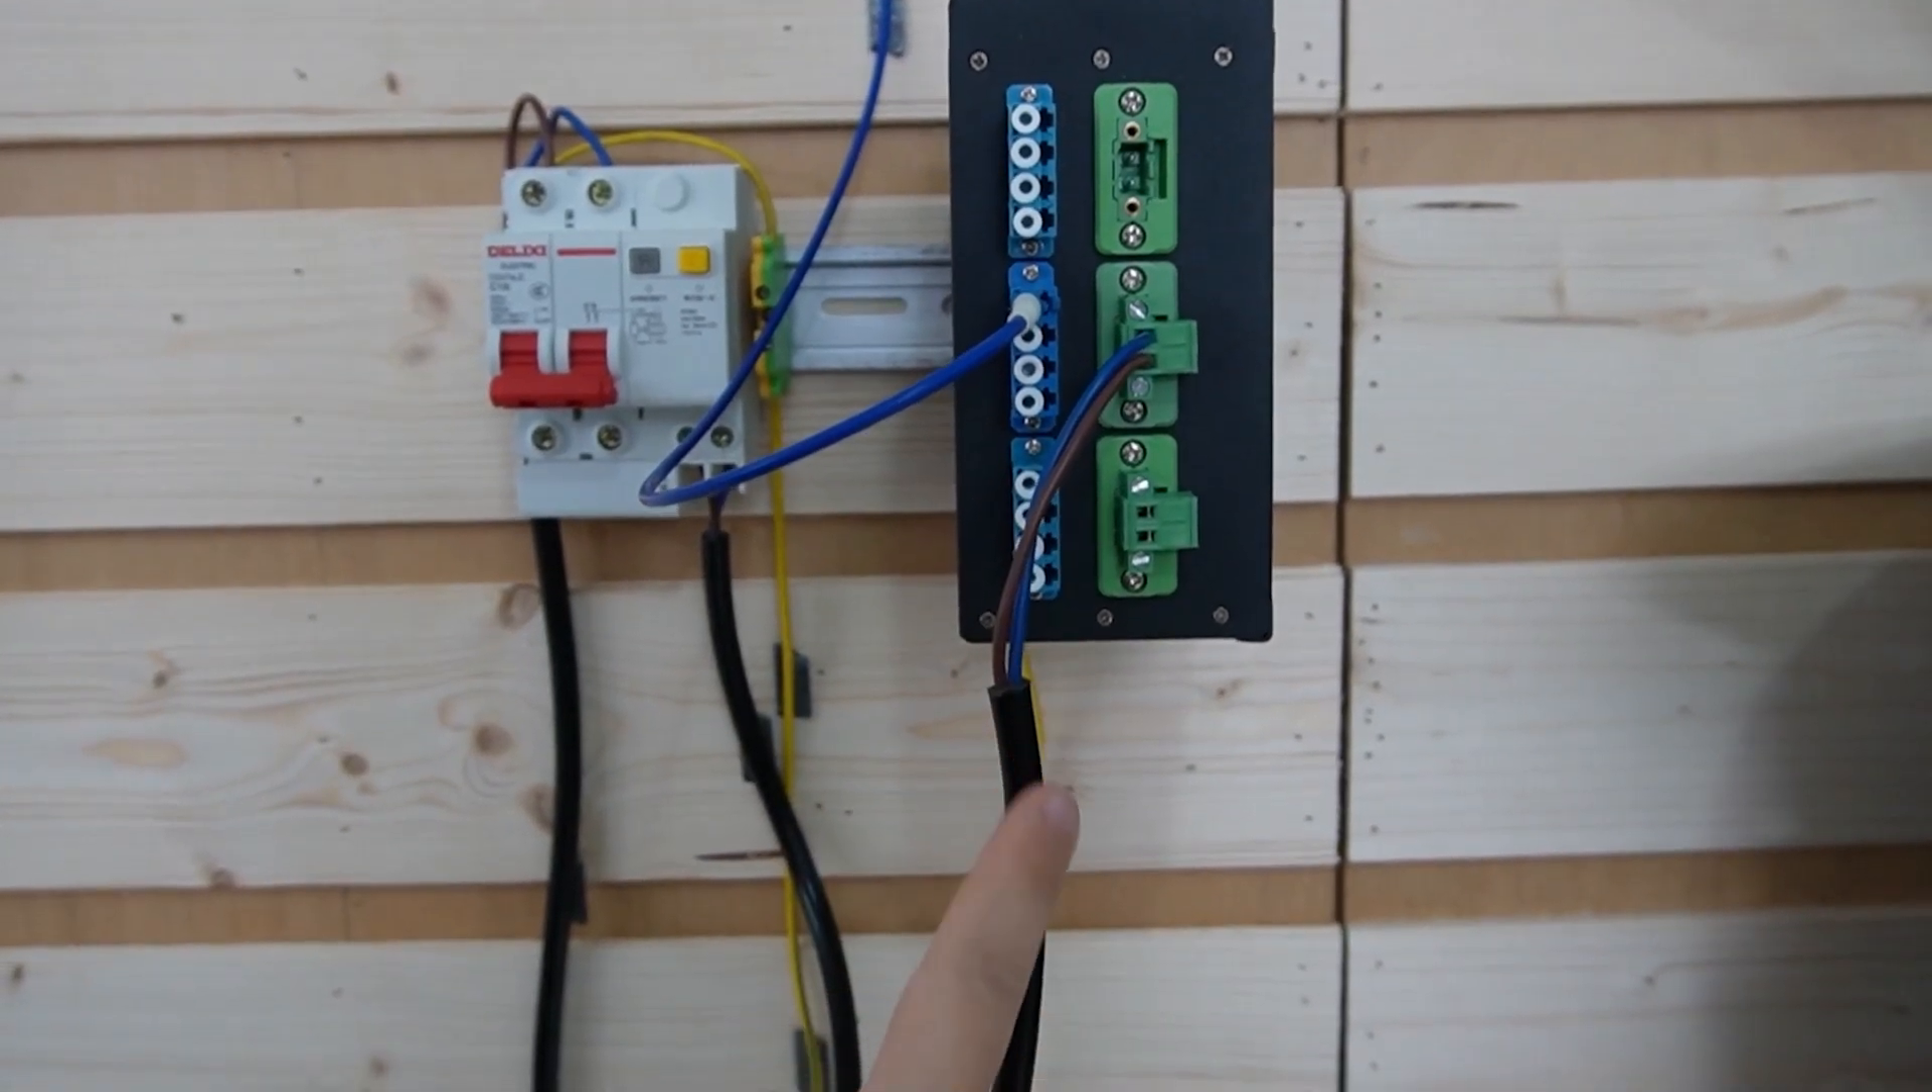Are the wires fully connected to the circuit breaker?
Yes.